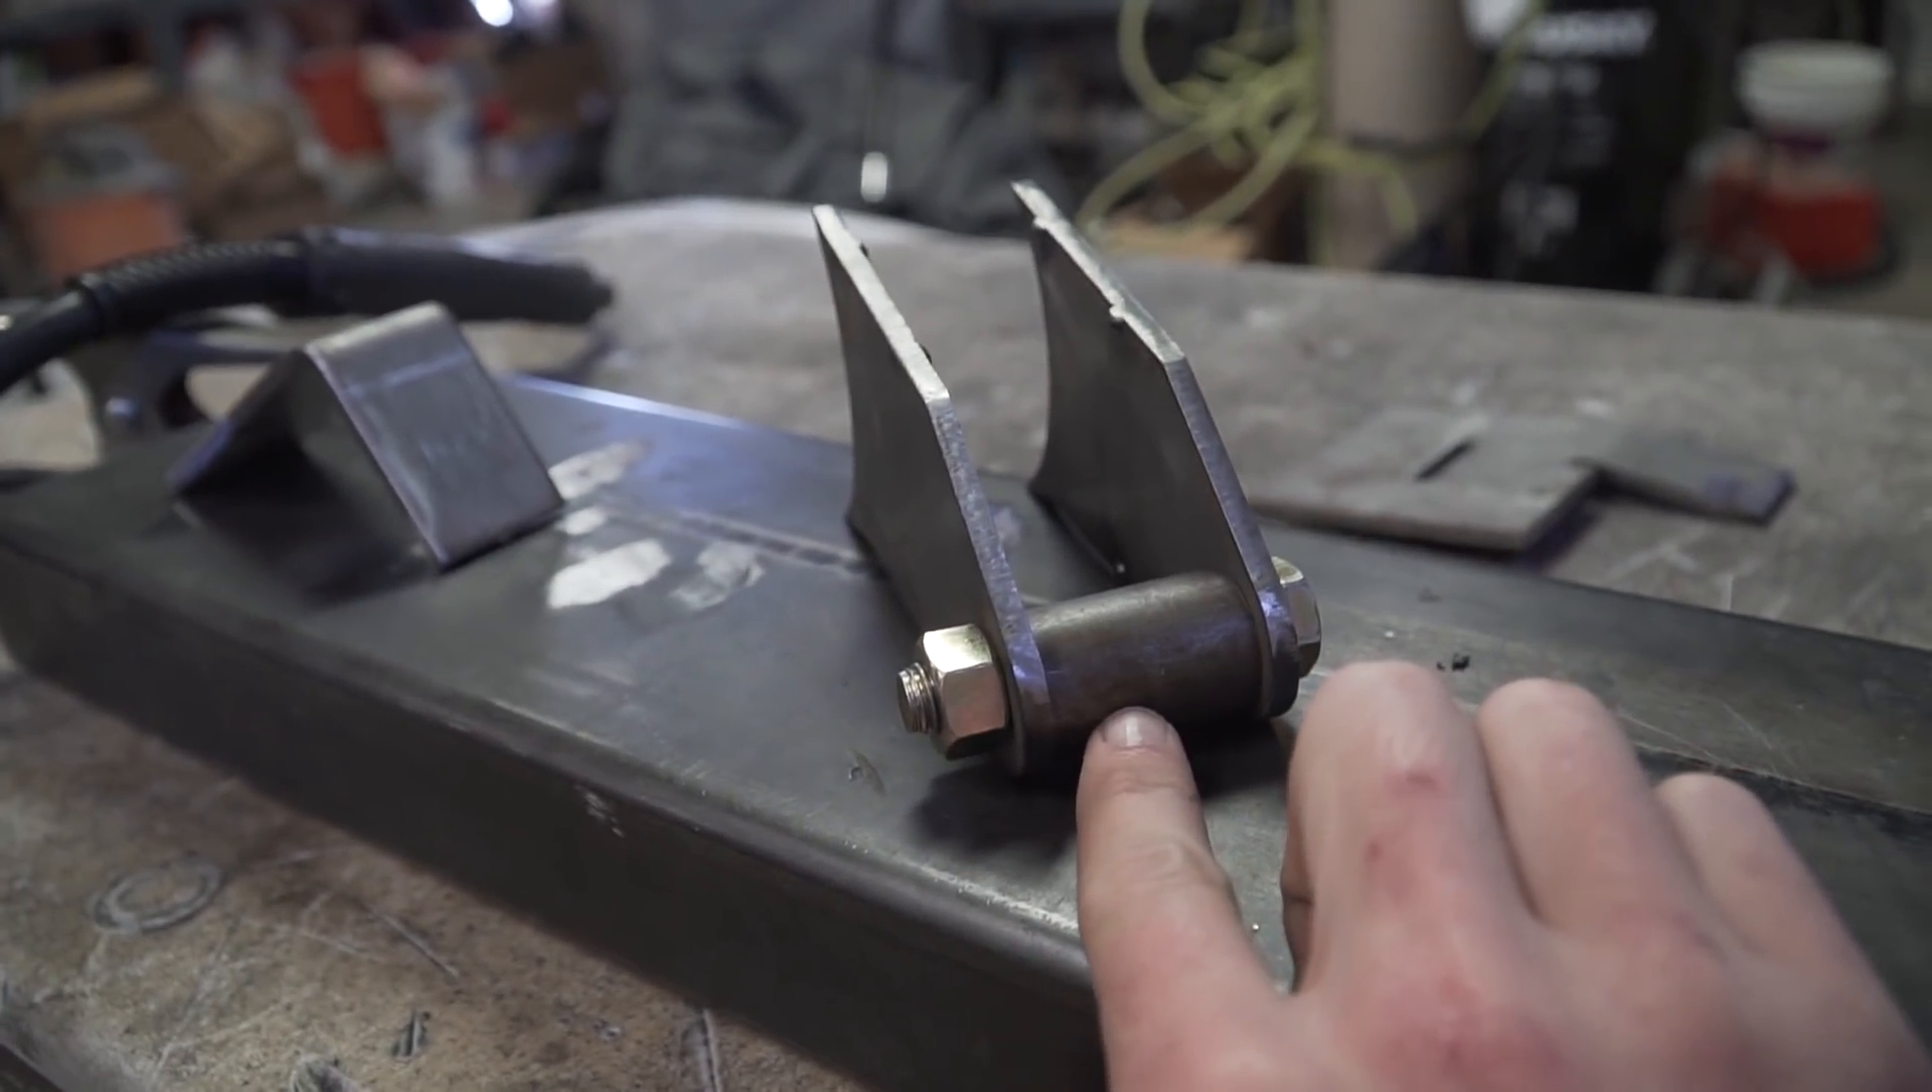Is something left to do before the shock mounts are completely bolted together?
No.